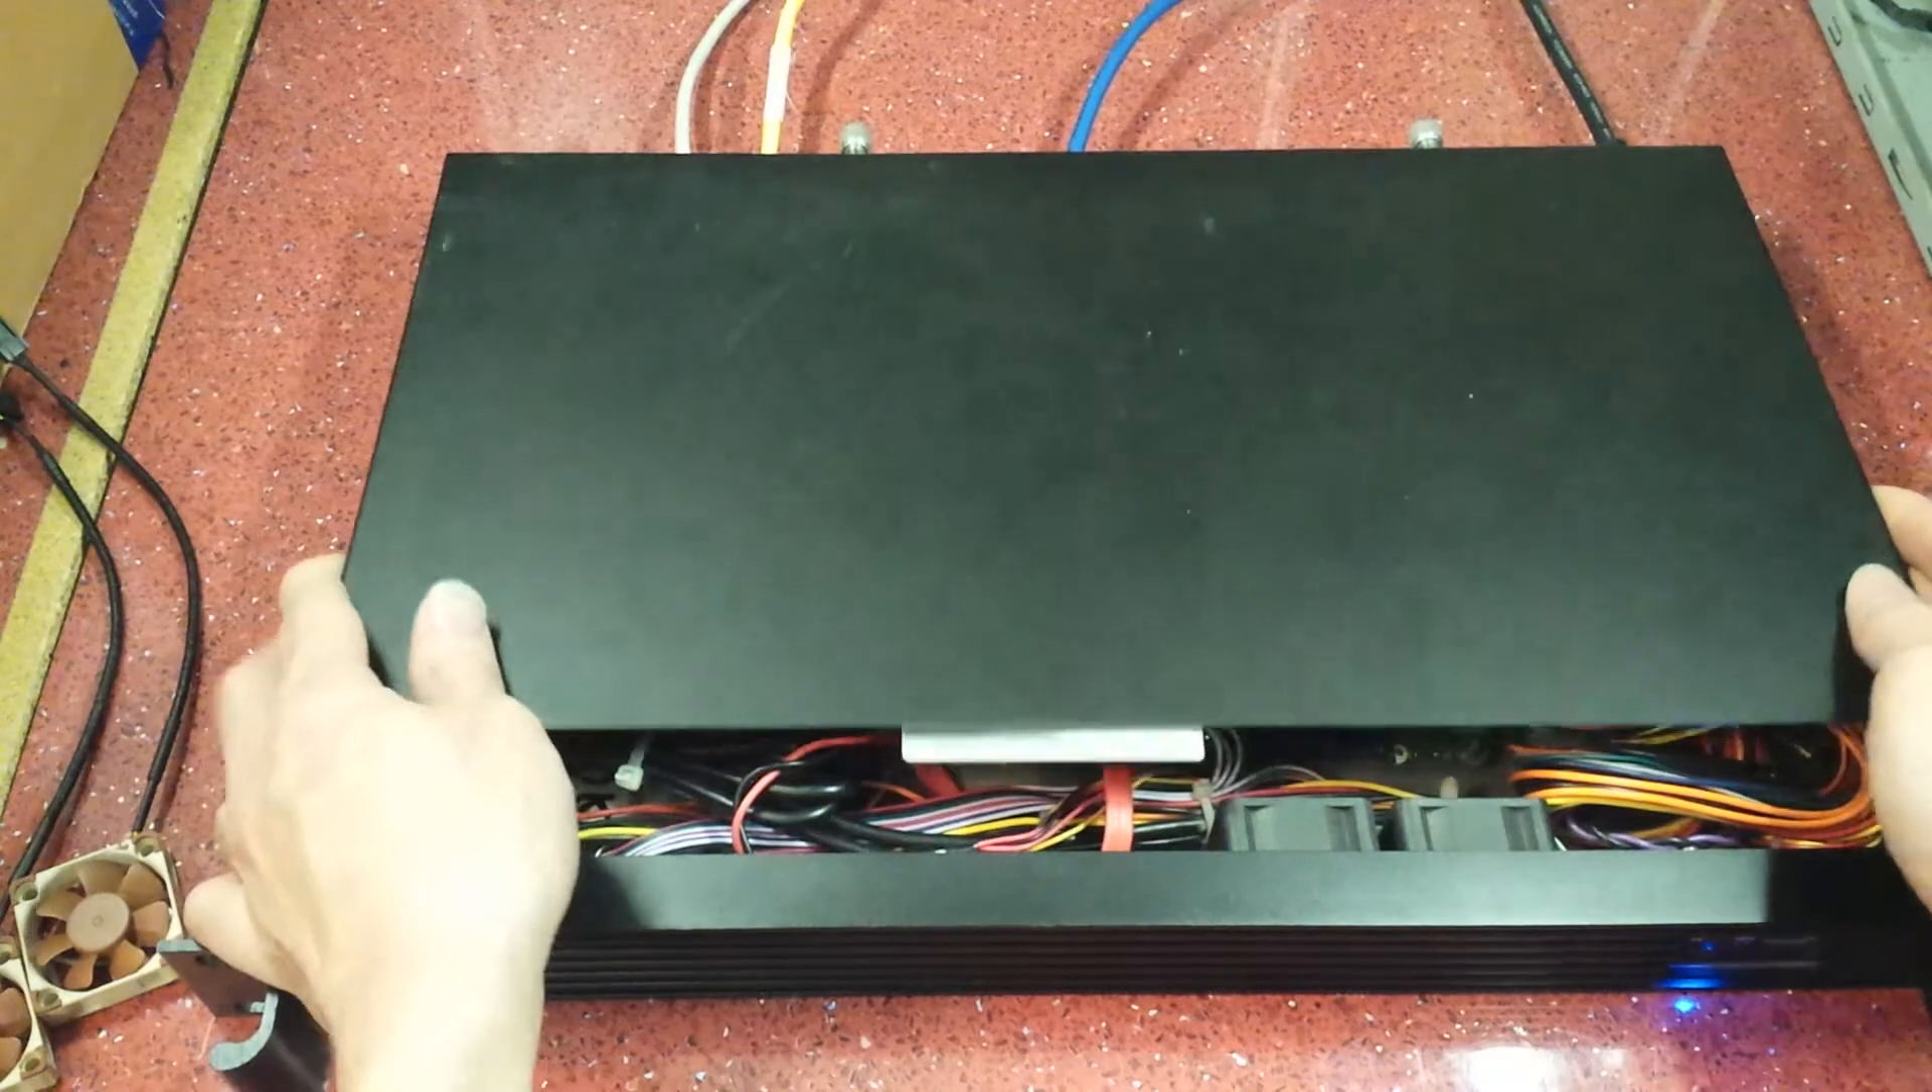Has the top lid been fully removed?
No.